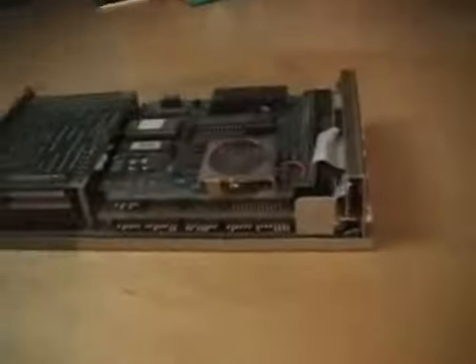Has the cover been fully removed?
Yes.